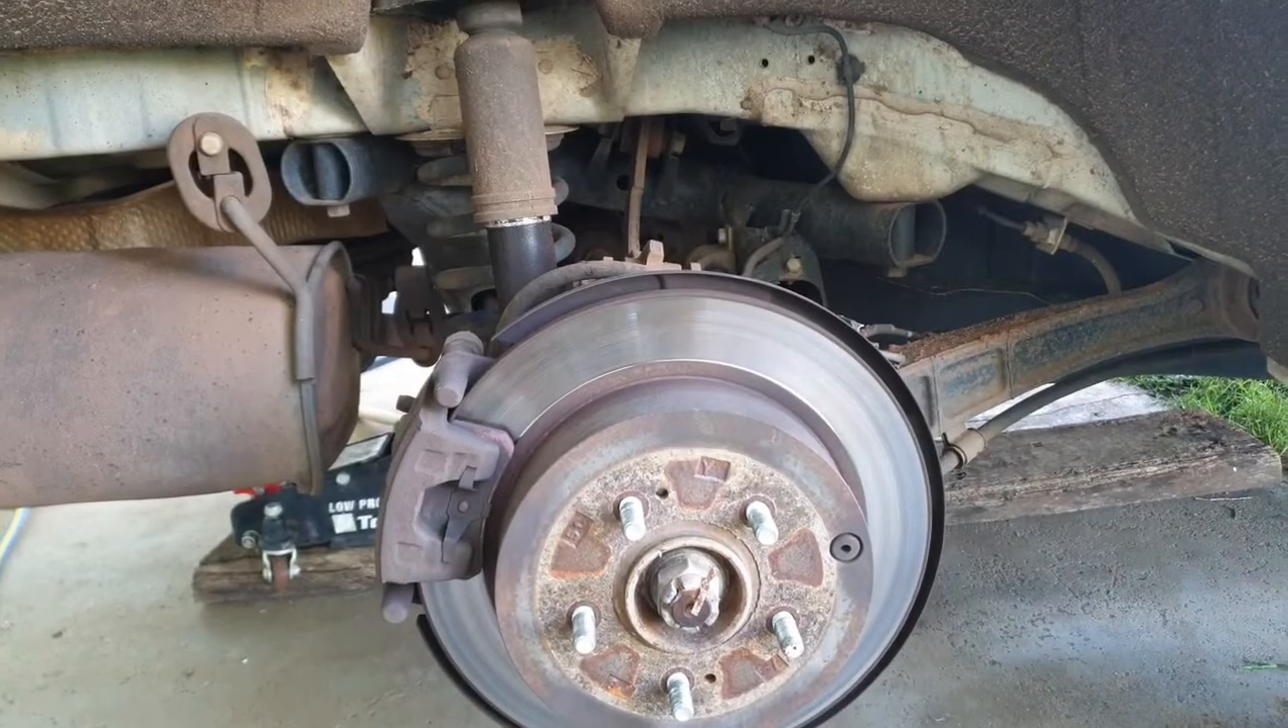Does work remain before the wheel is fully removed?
No.